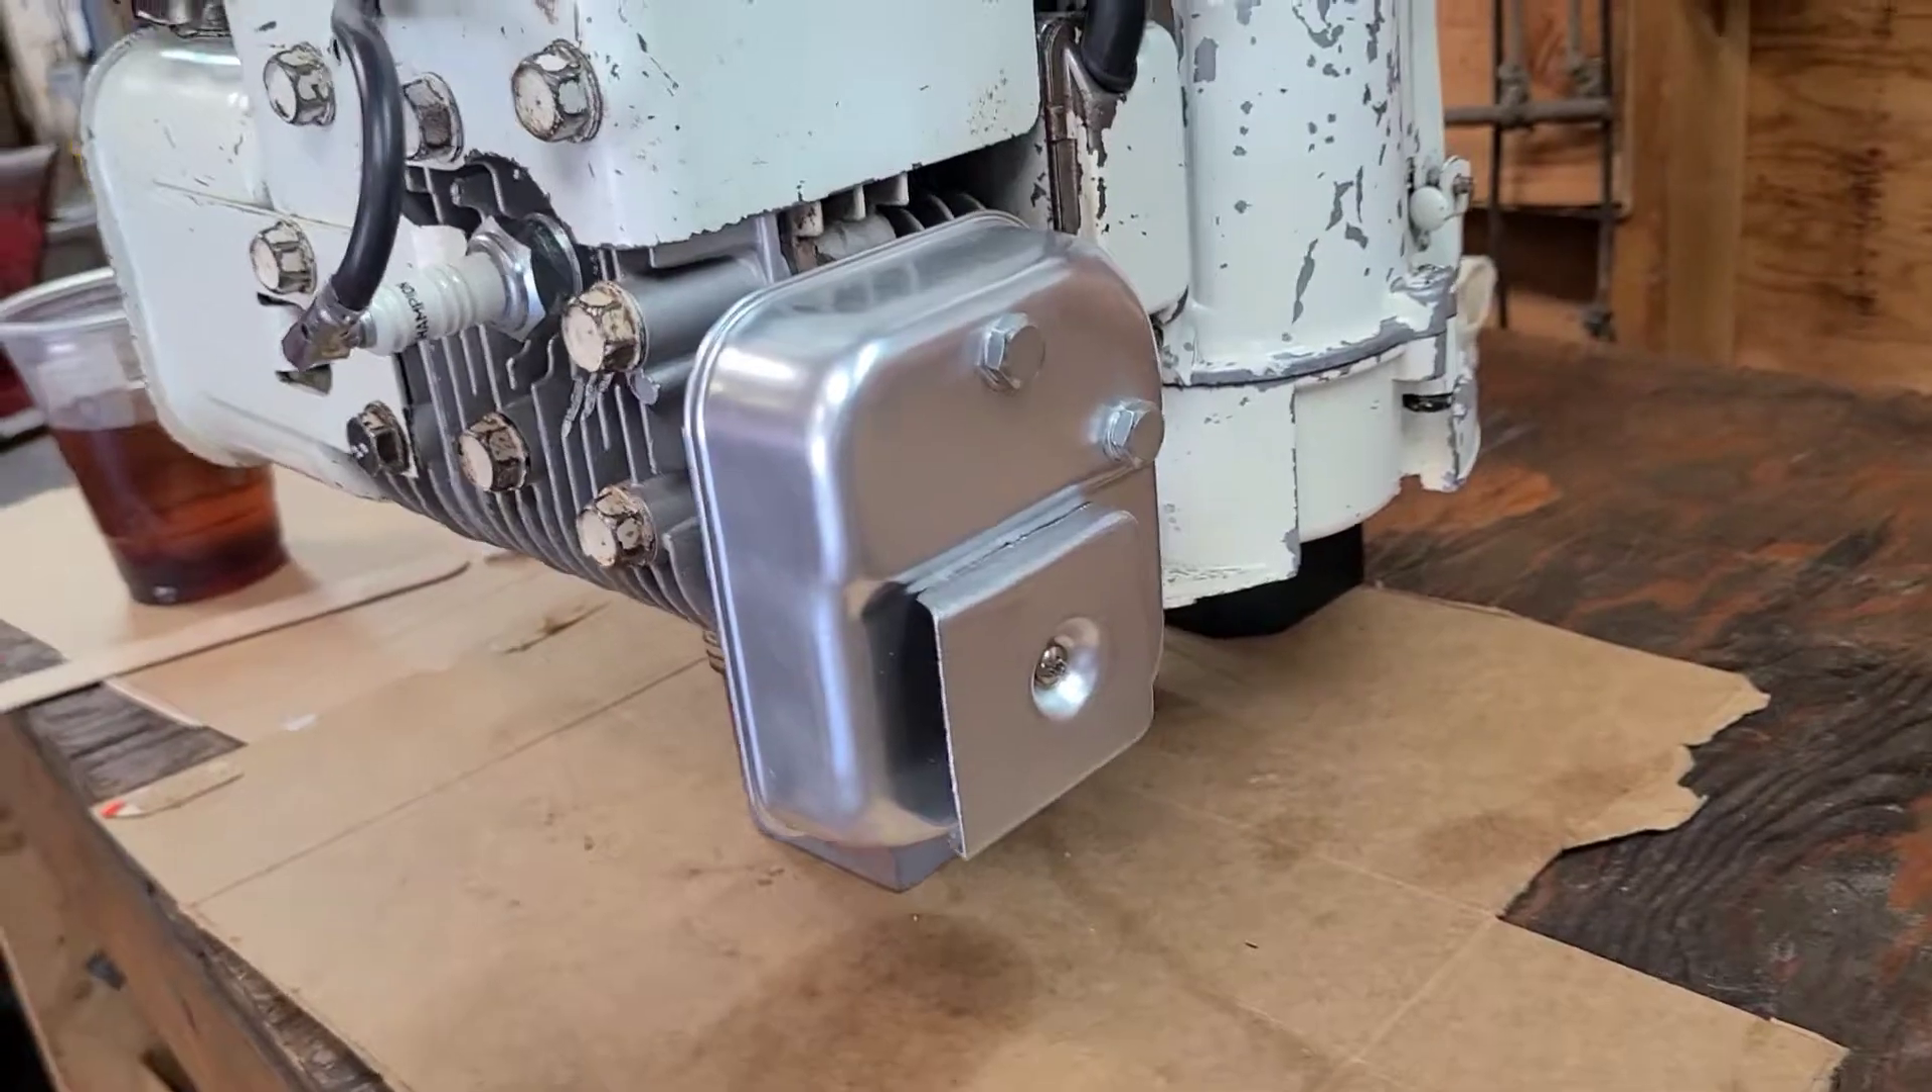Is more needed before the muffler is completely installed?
No.